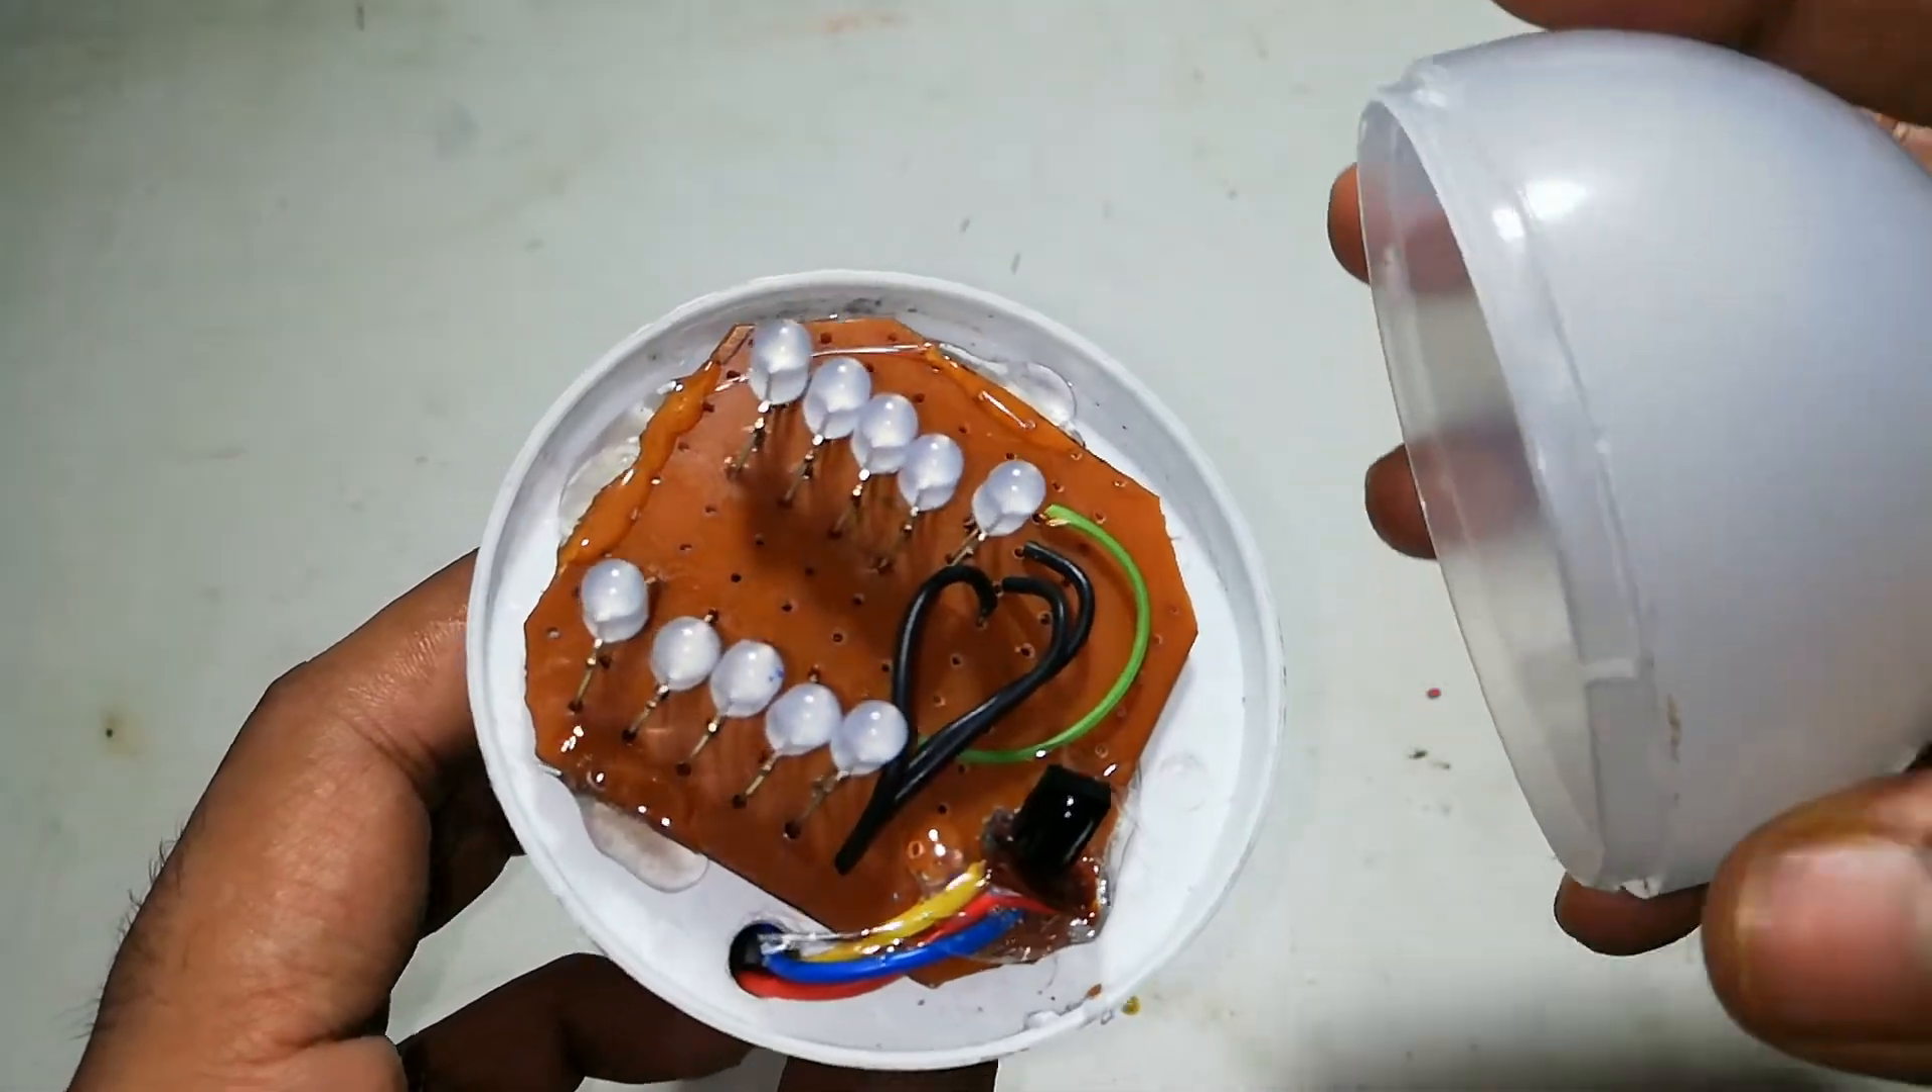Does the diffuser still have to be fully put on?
Yes.